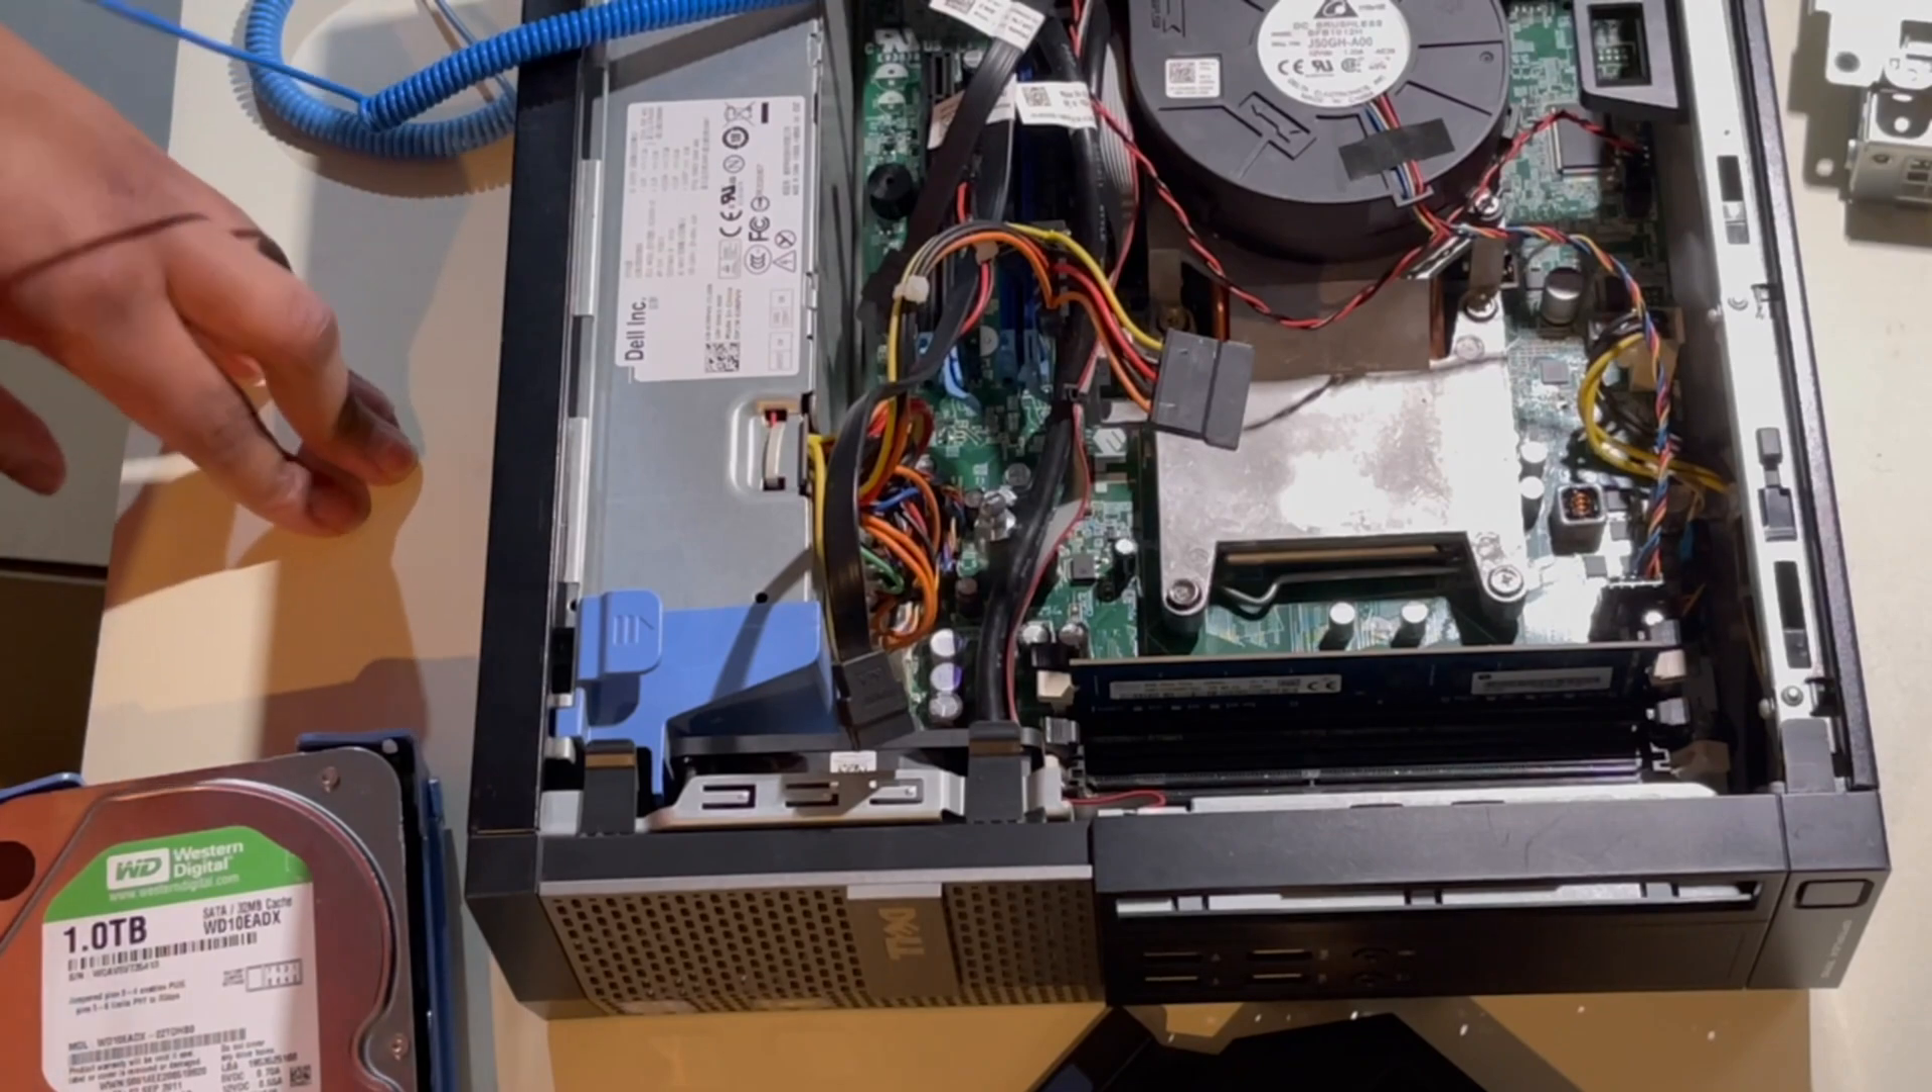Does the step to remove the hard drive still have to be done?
No.